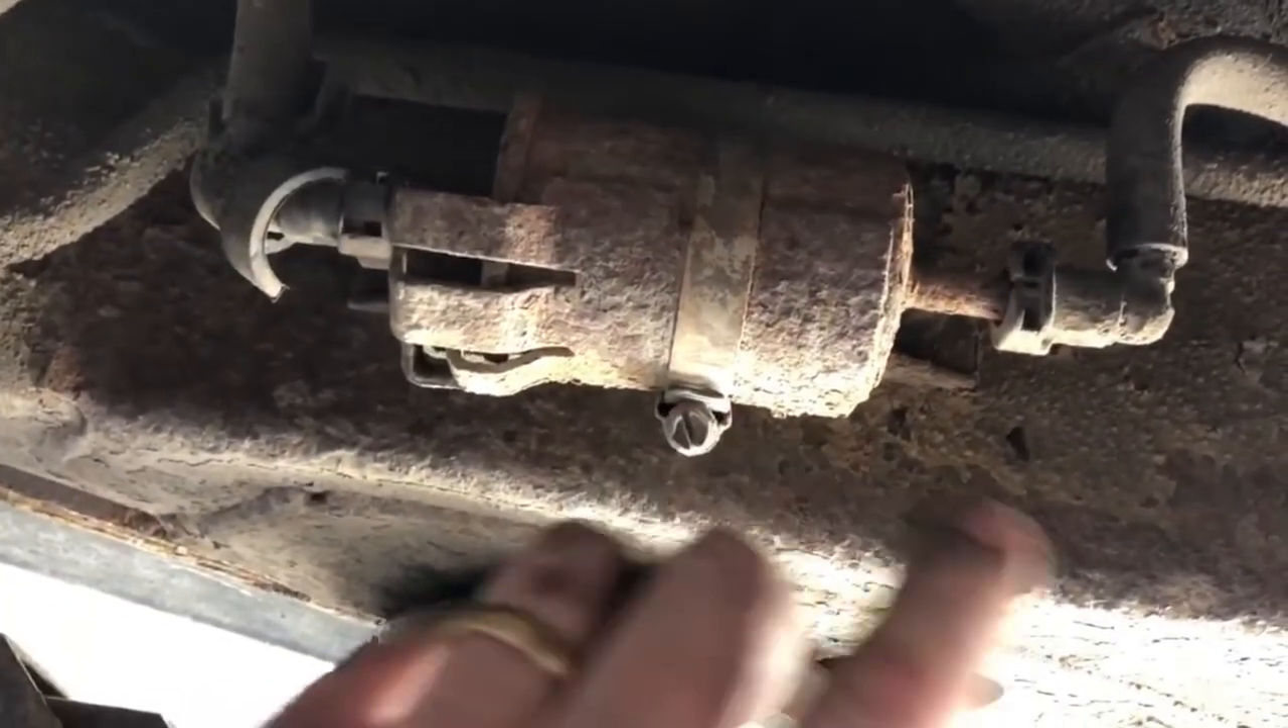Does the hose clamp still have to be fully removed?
Yes.